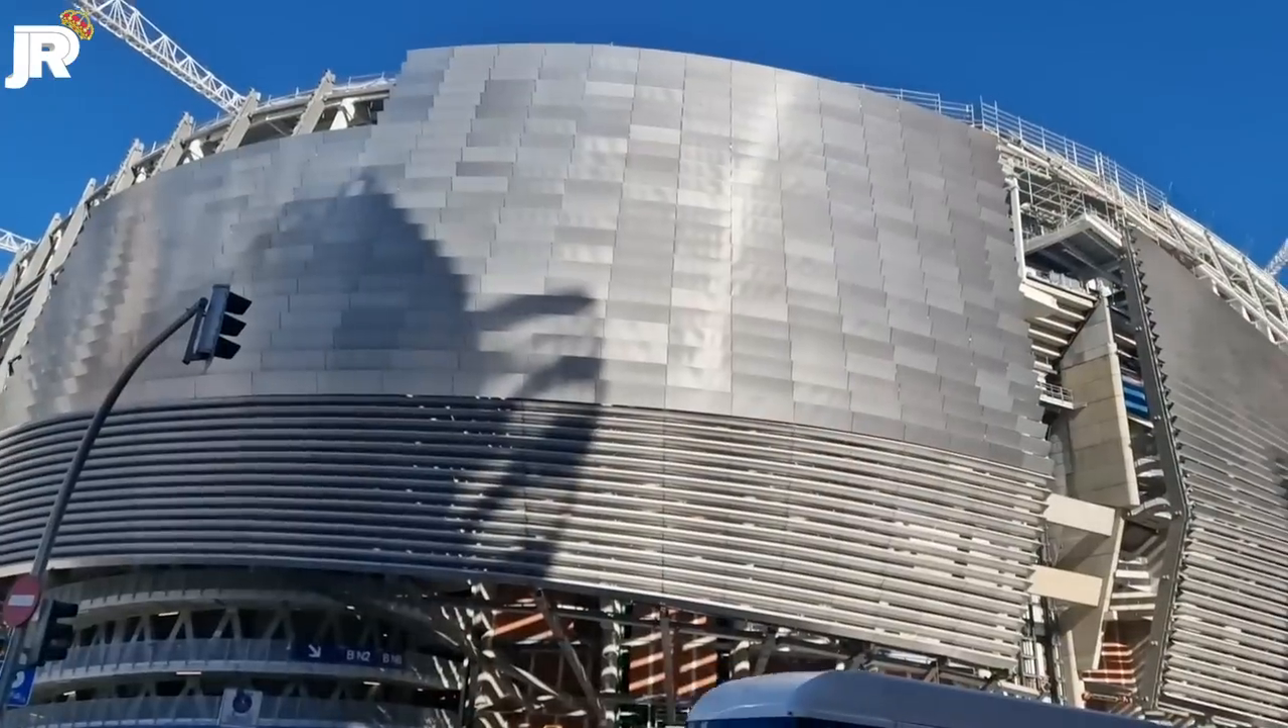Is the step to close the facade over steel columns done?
No.